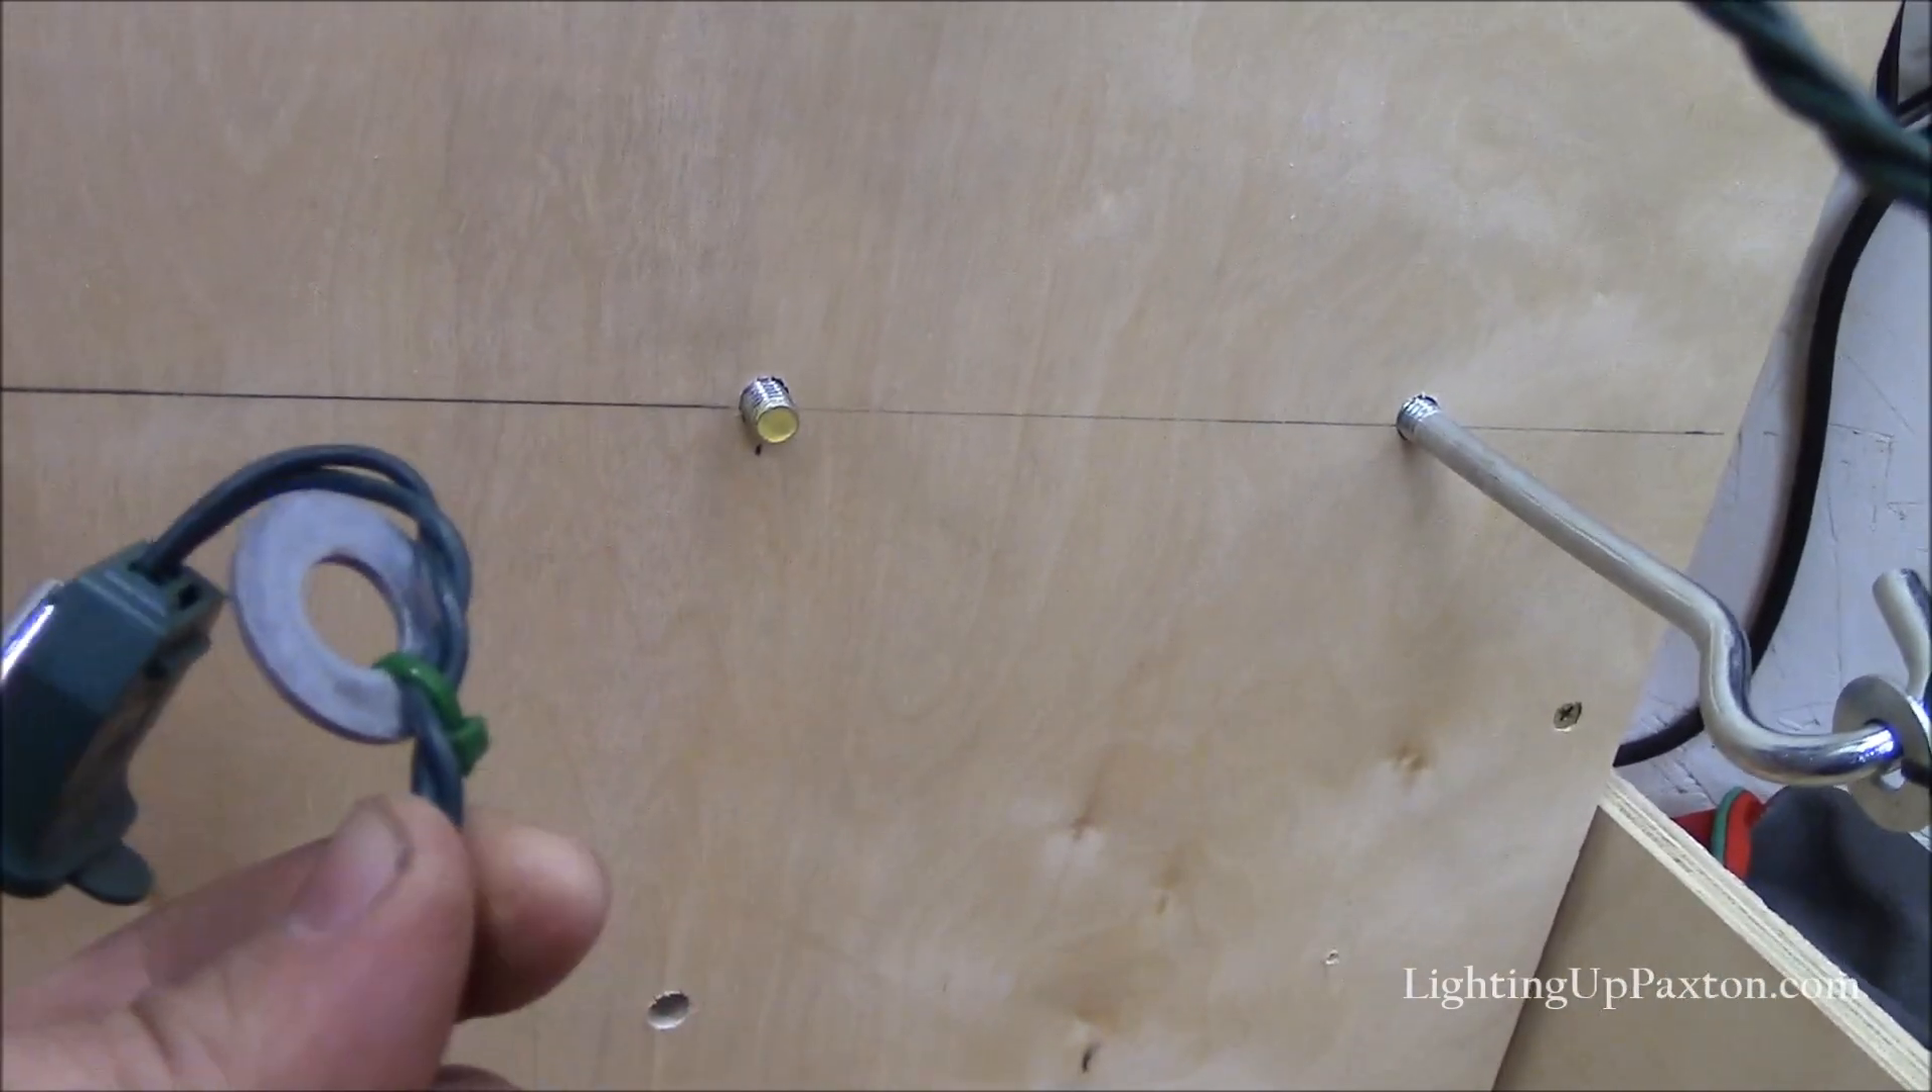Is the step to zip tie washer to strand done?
Yes.